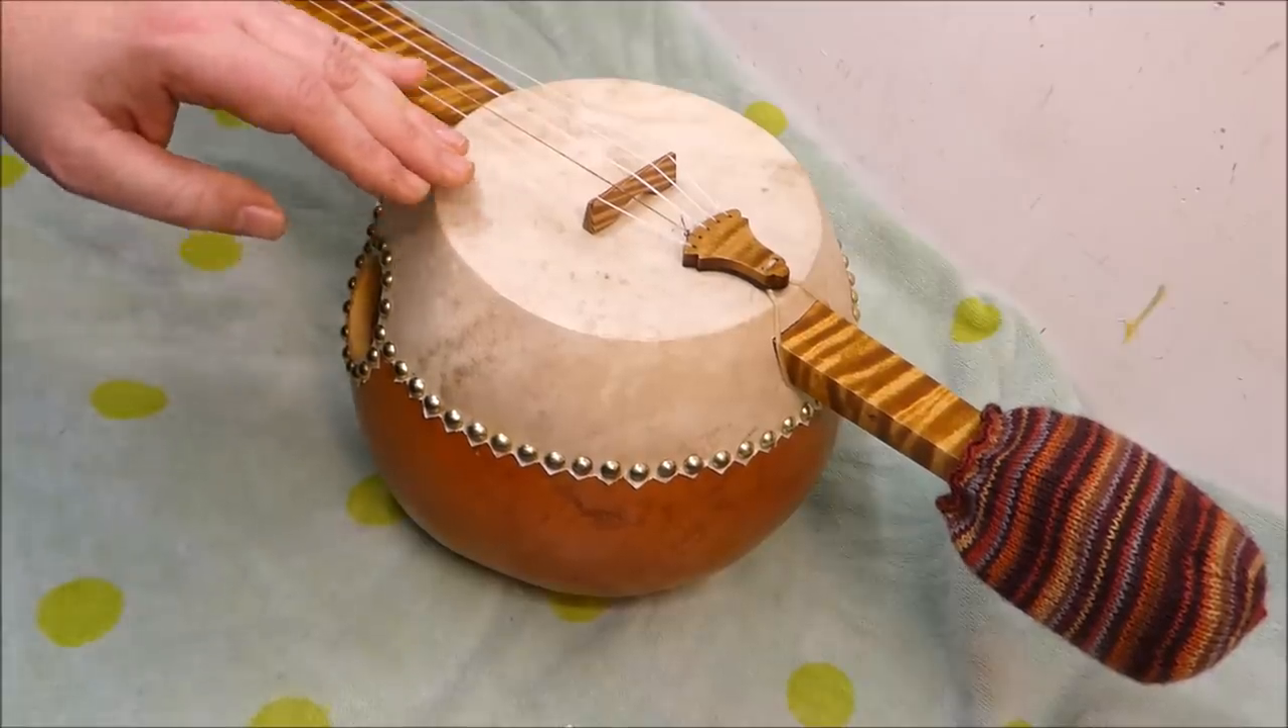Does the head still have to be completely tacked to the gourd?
No.